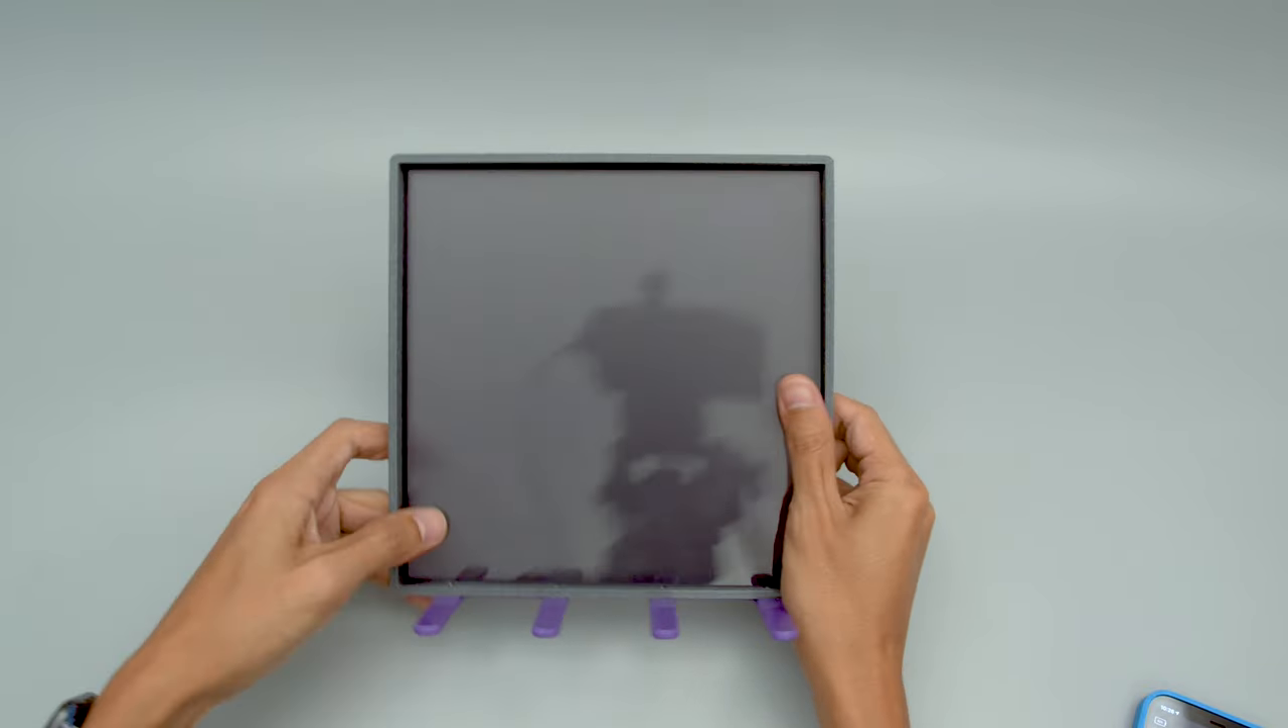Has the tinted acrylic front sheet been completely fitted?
Yes.